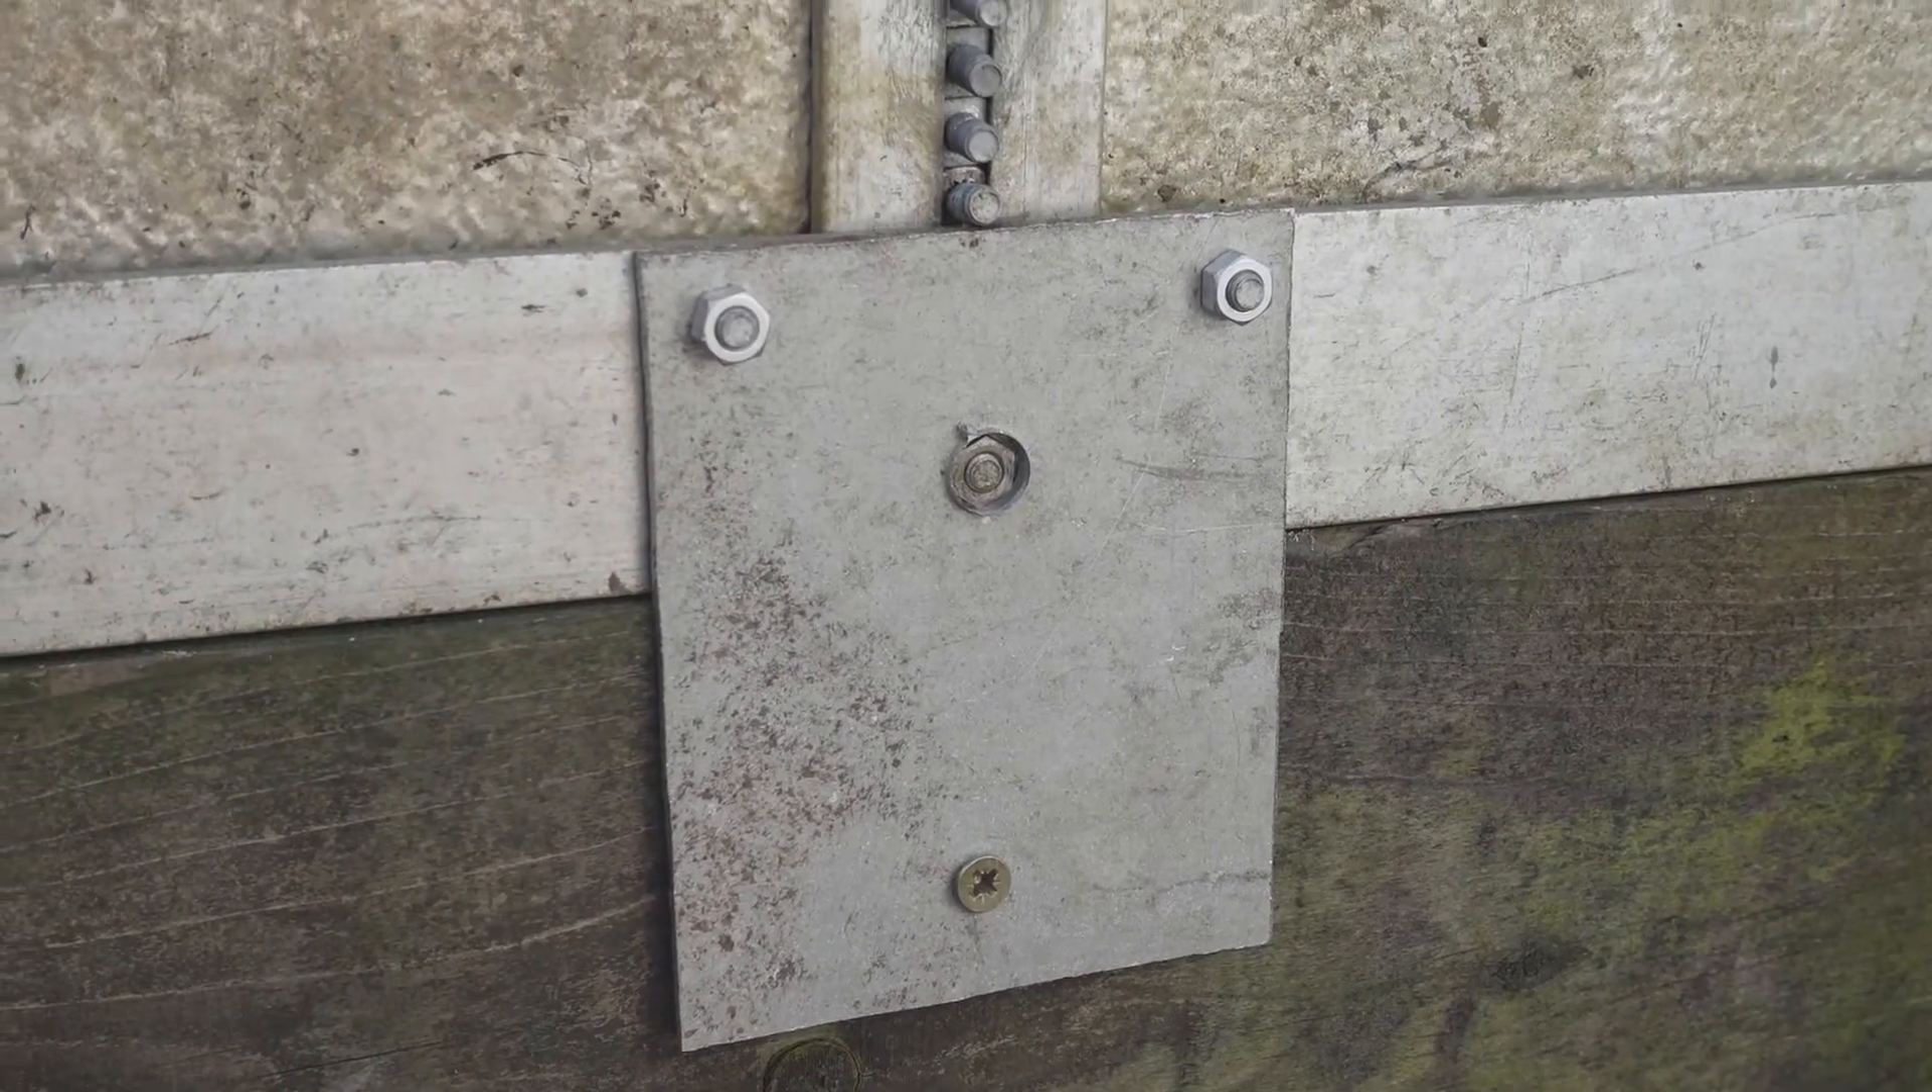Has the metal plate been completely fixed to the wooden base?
Yes.